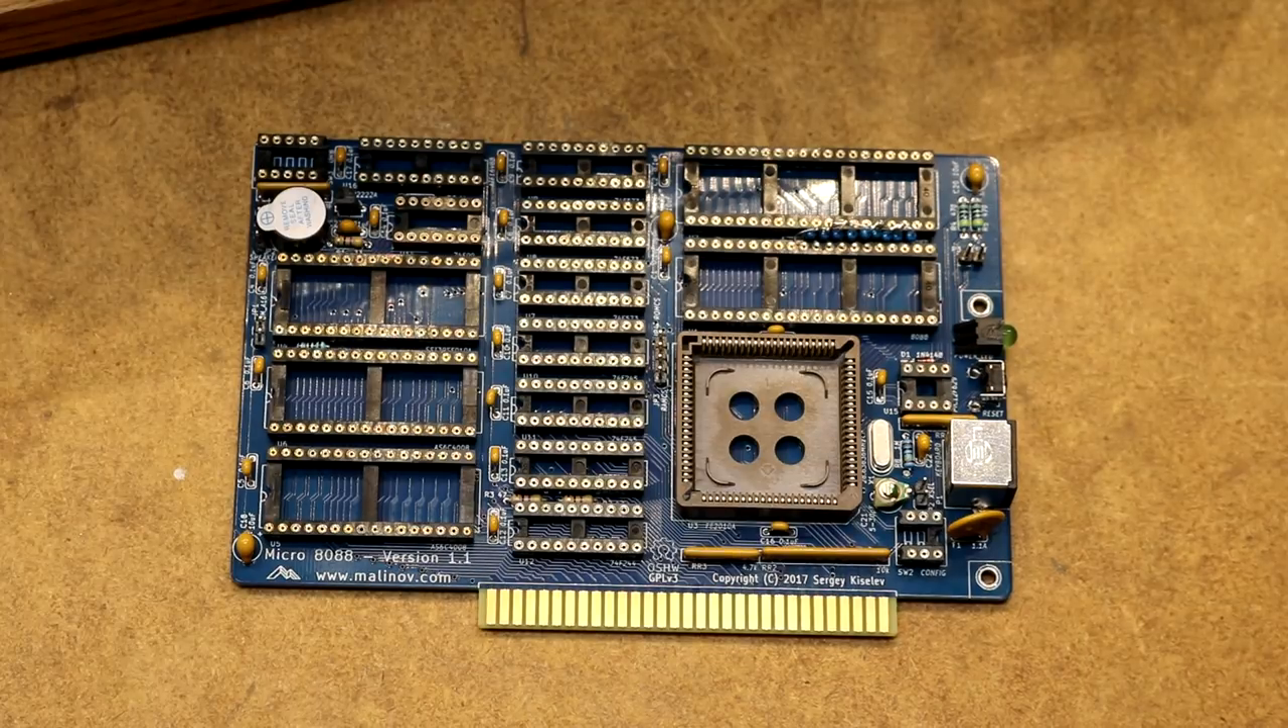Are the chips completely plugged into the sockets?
No.